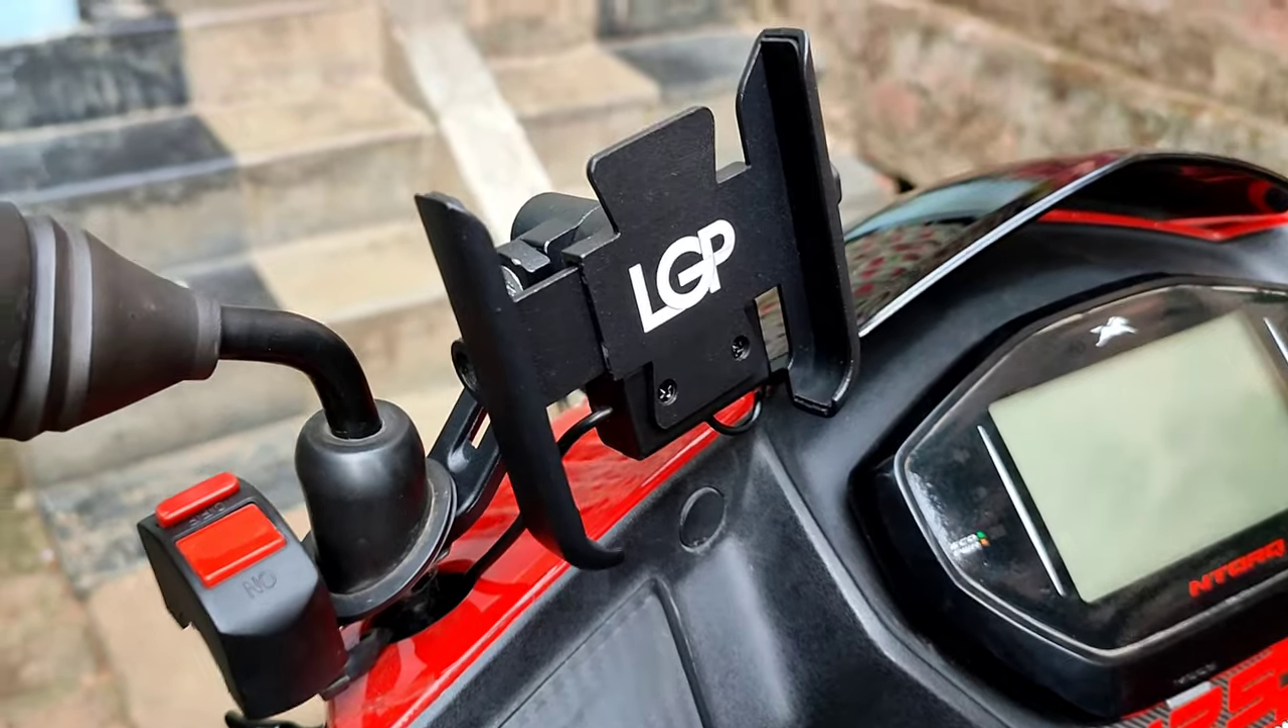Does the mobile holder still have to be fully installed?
No.